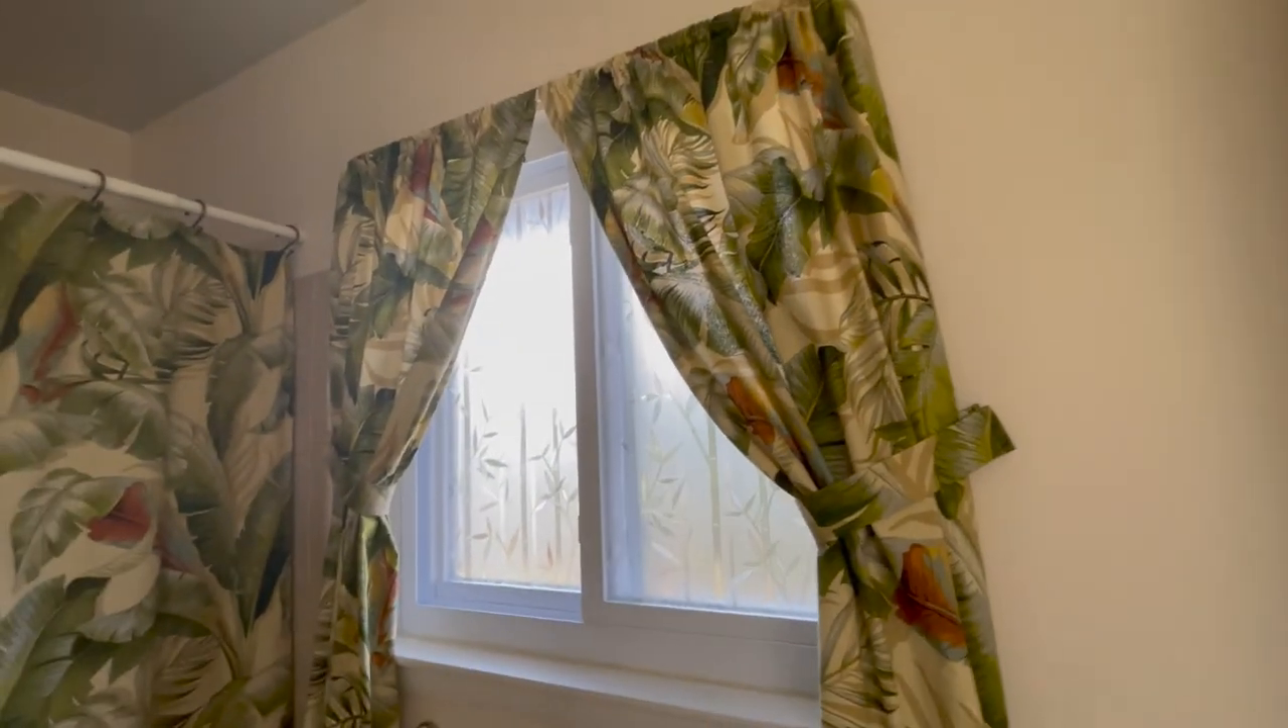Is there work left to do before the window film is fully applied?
No.